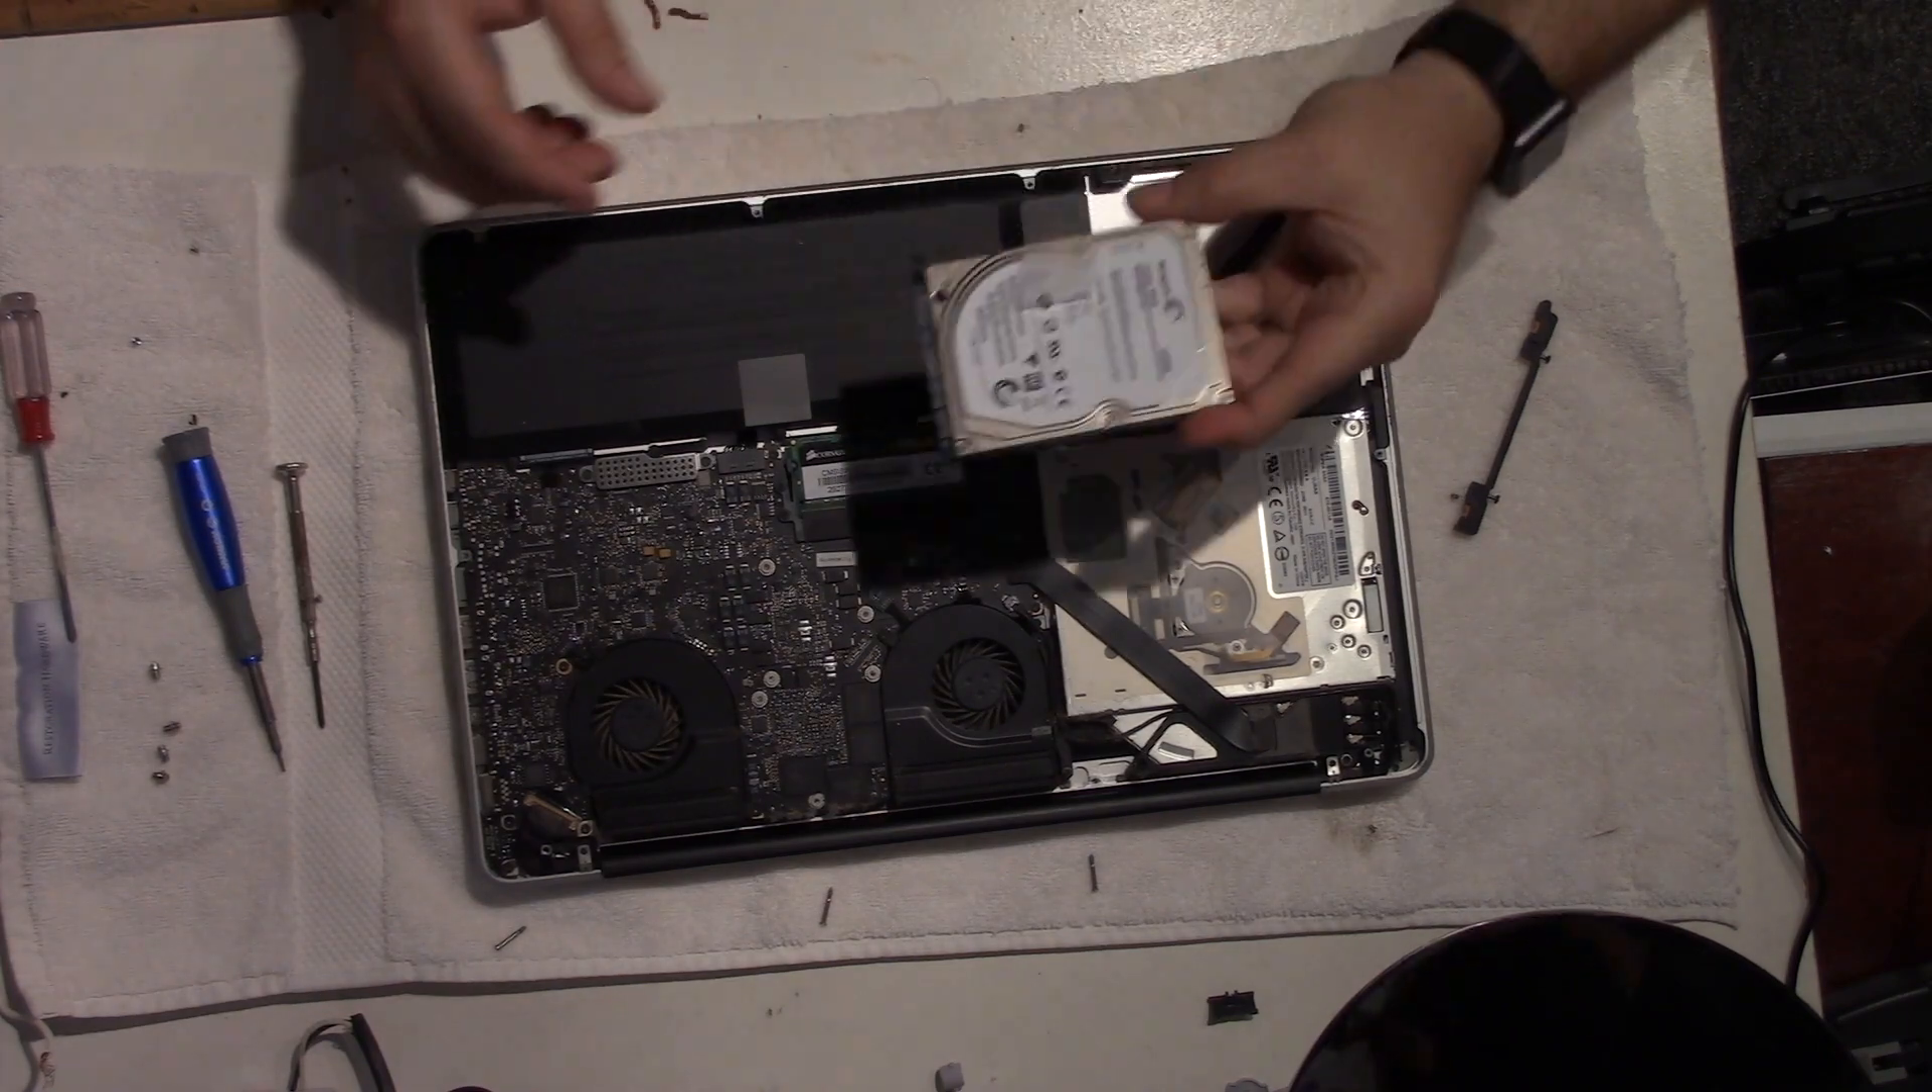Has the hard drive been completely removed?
Yes.